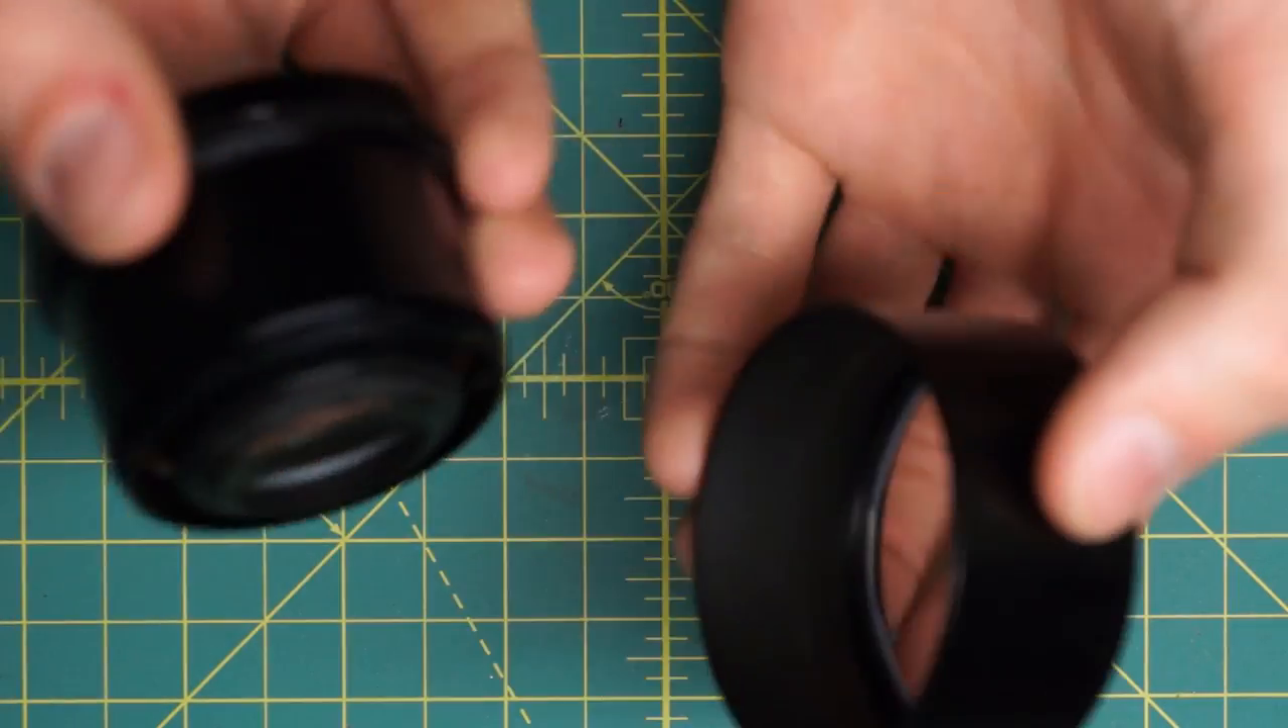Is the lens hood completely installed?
No.